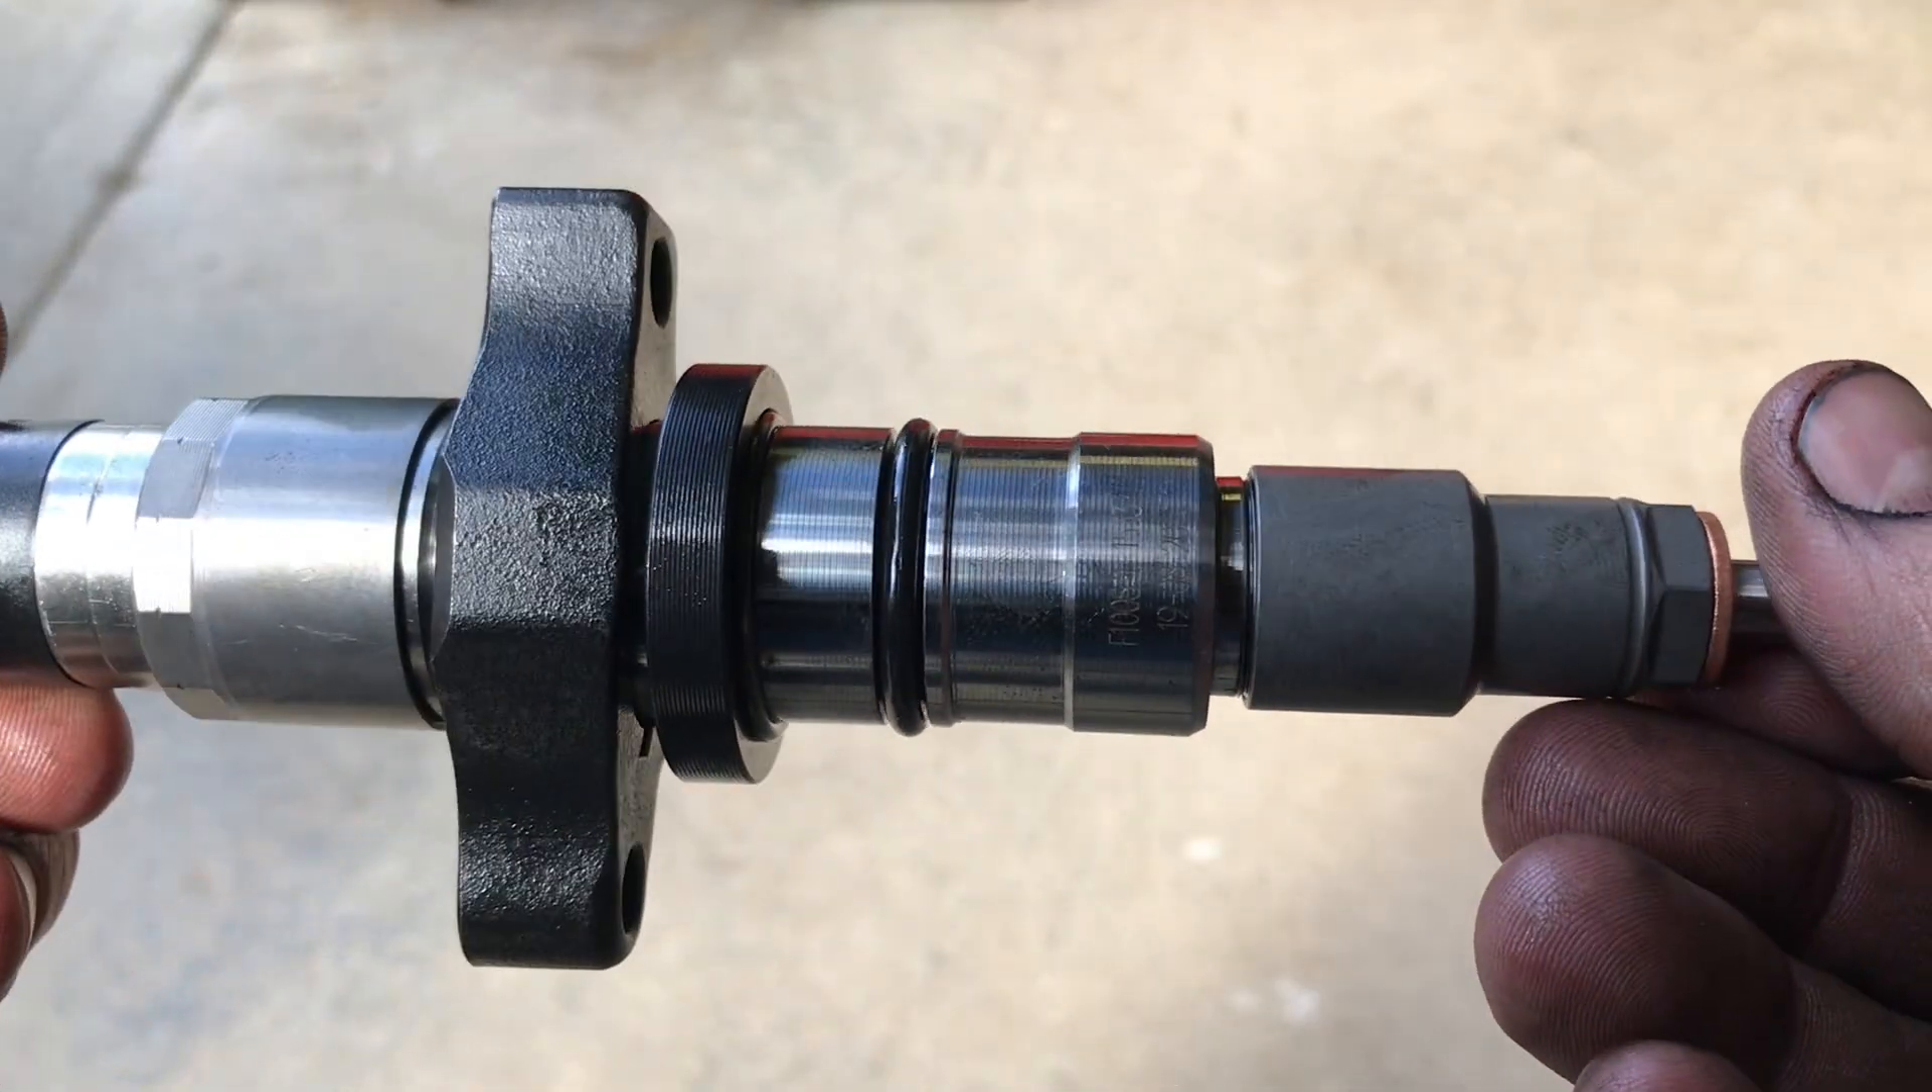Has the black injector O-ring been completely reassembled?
Yes.